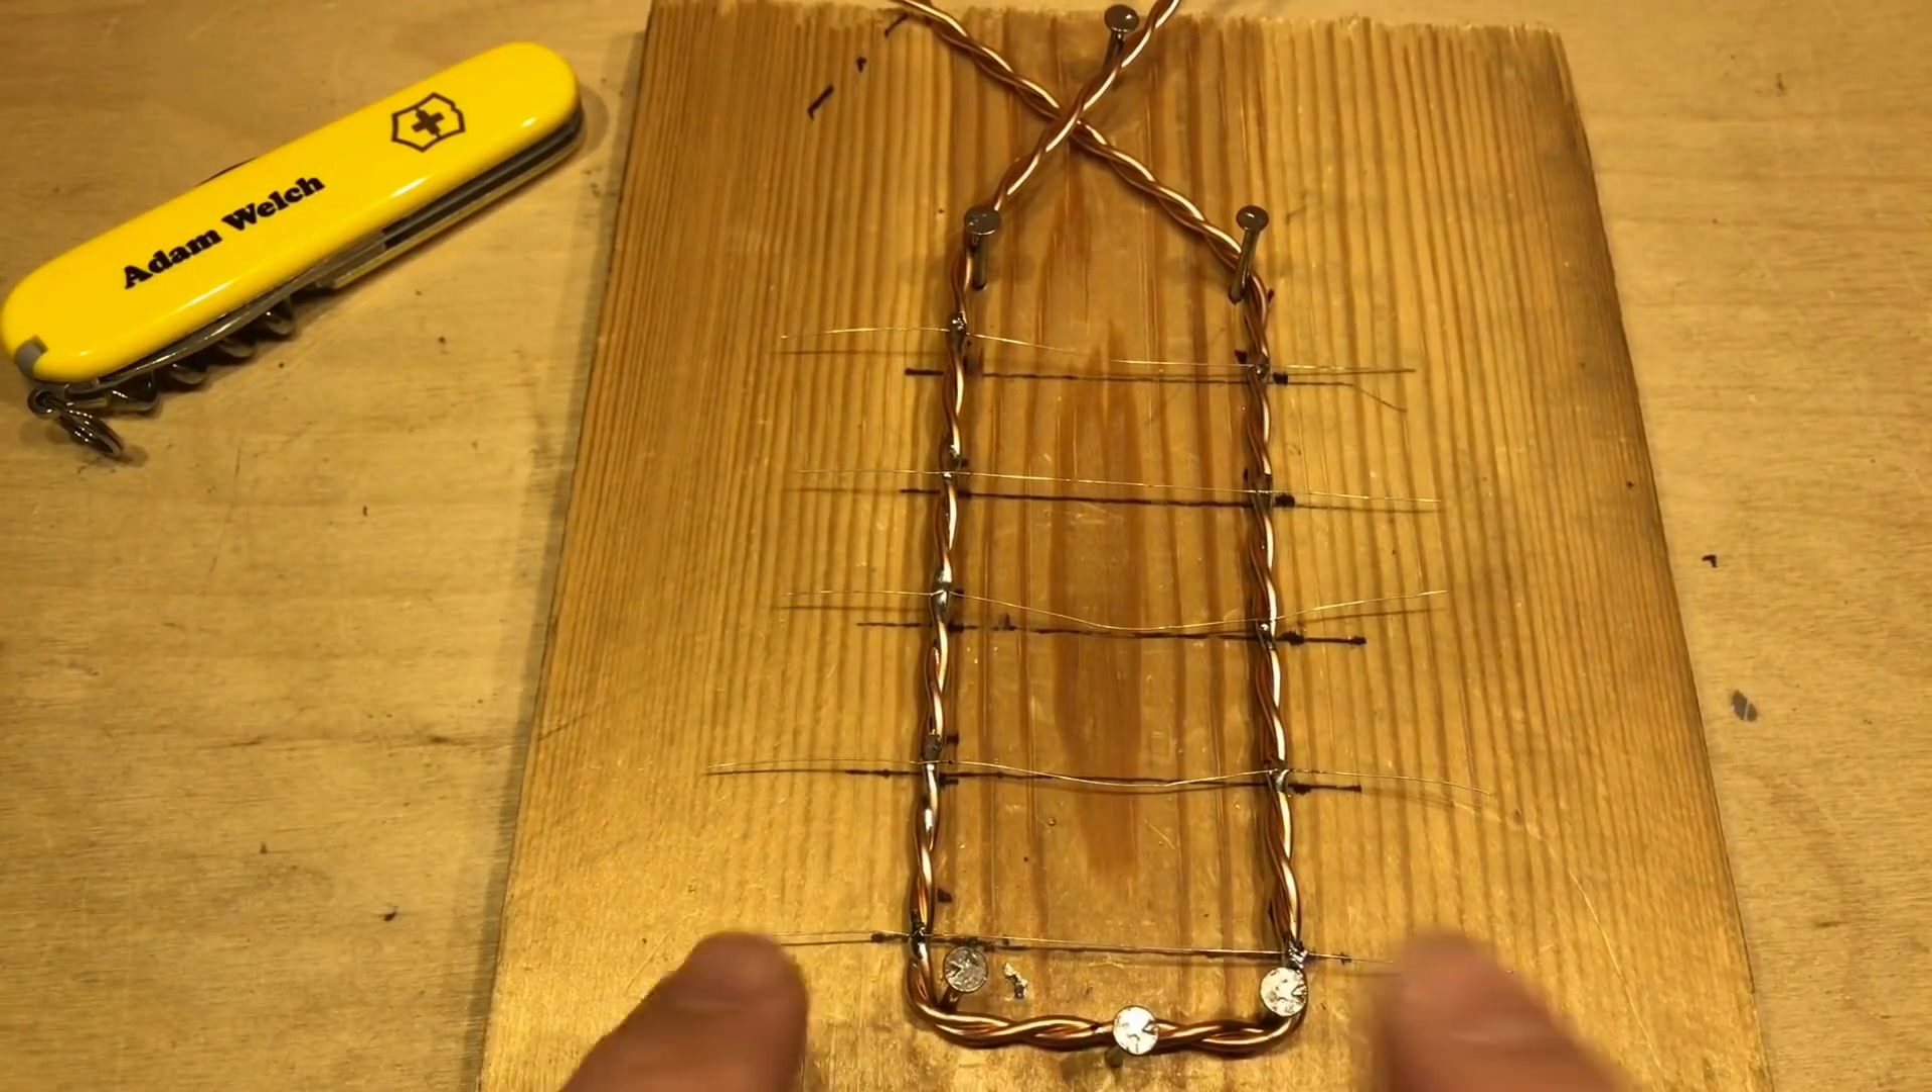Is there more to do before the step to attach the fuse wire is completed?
No.